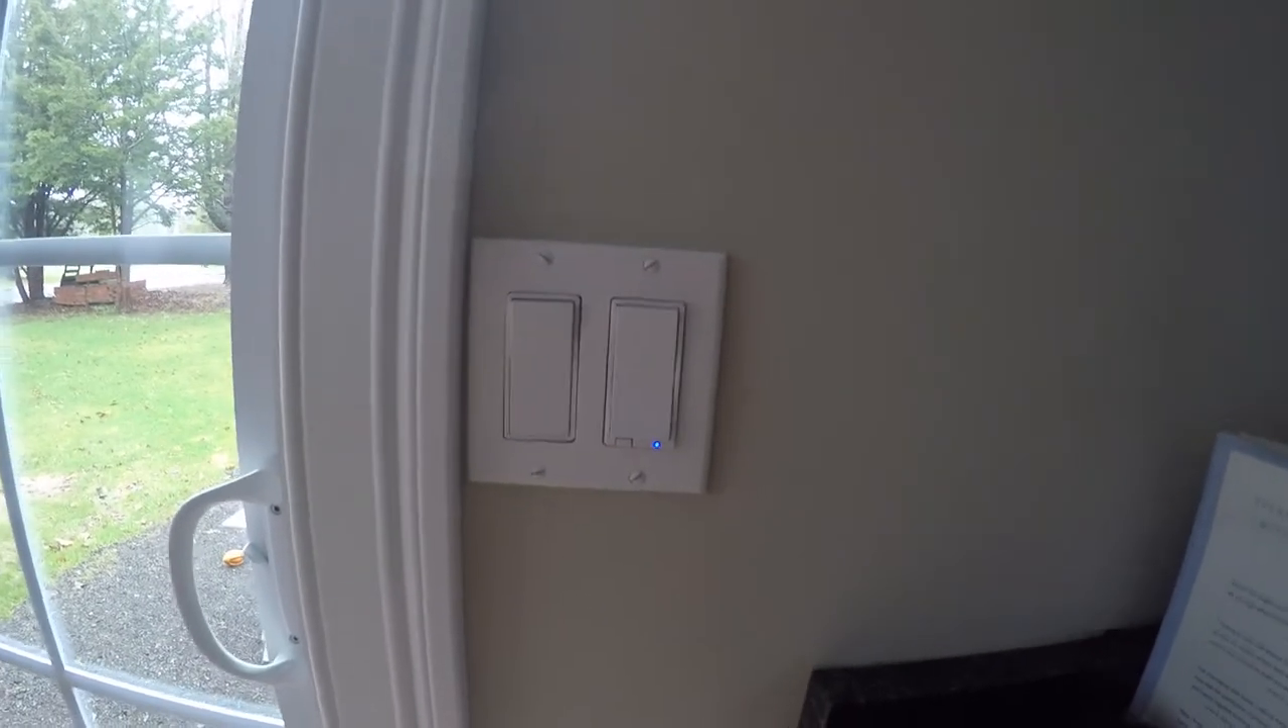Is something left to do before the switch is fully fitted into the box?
No.